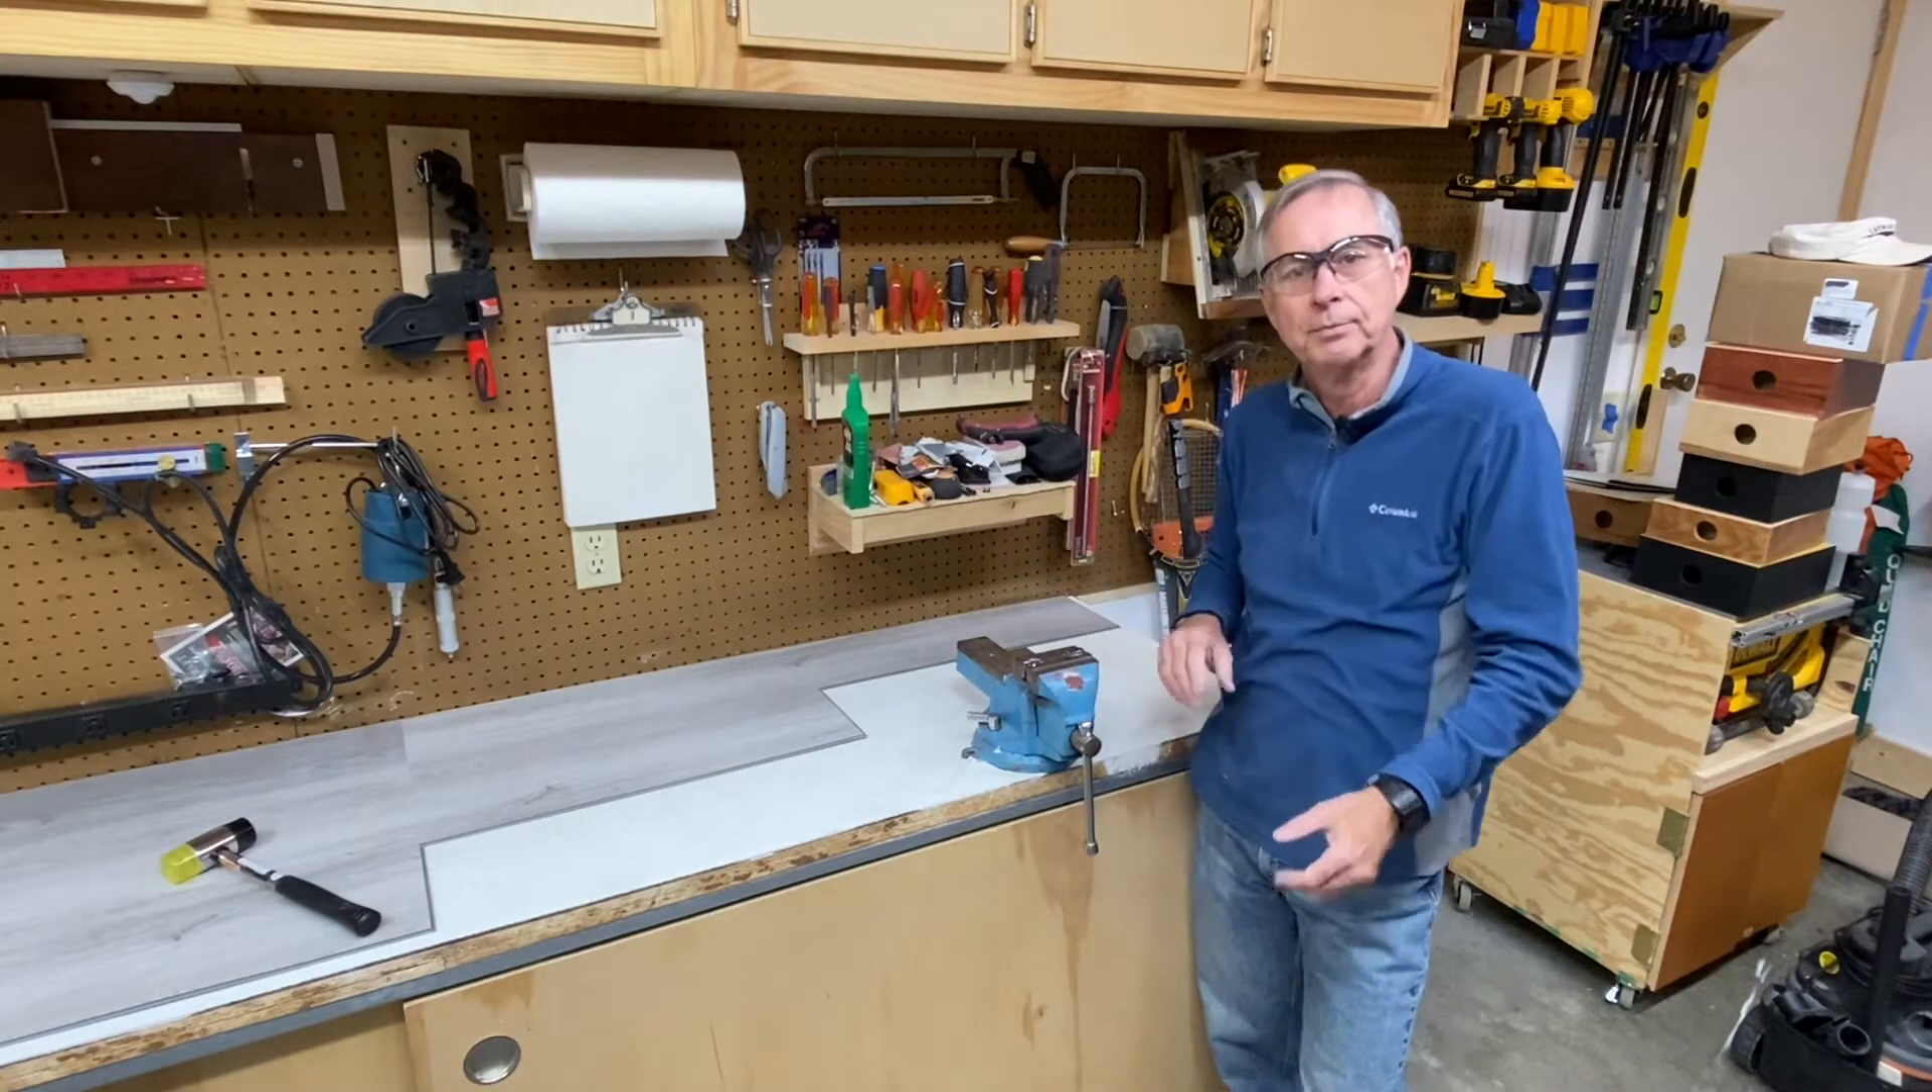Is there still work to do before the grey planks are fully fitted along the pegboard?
Yes.